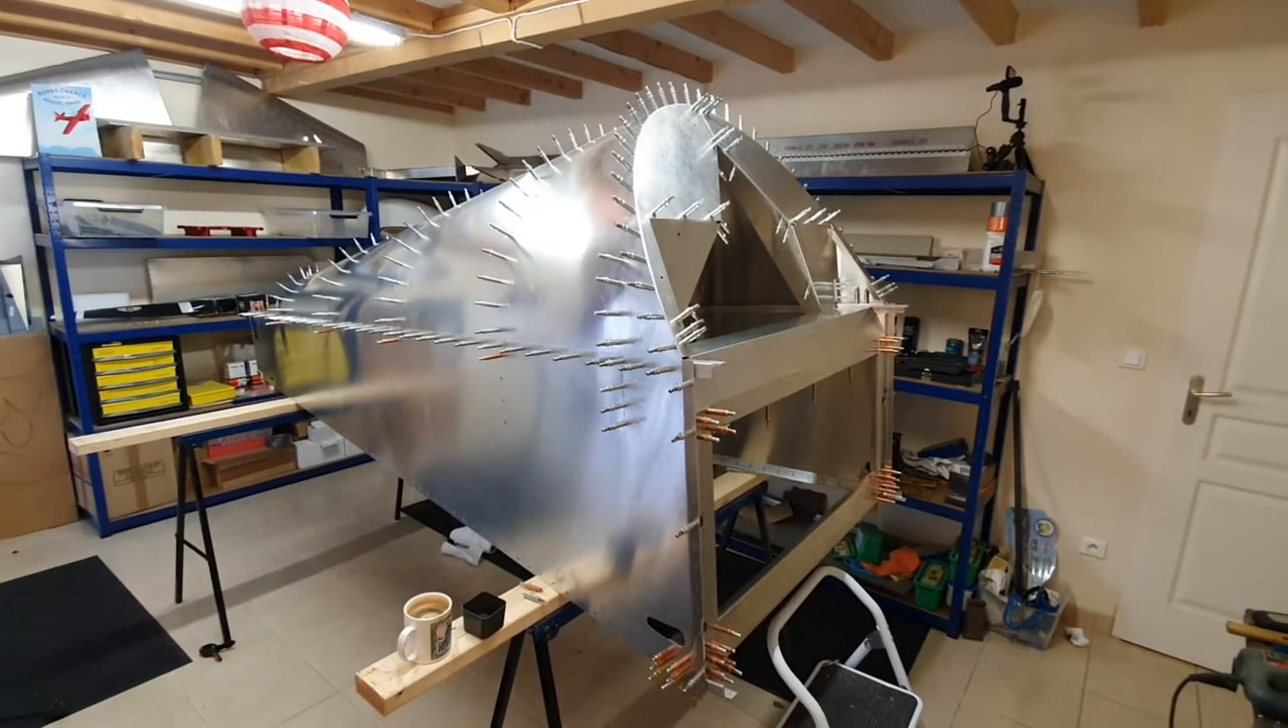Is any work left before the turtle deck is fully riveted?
Yes.